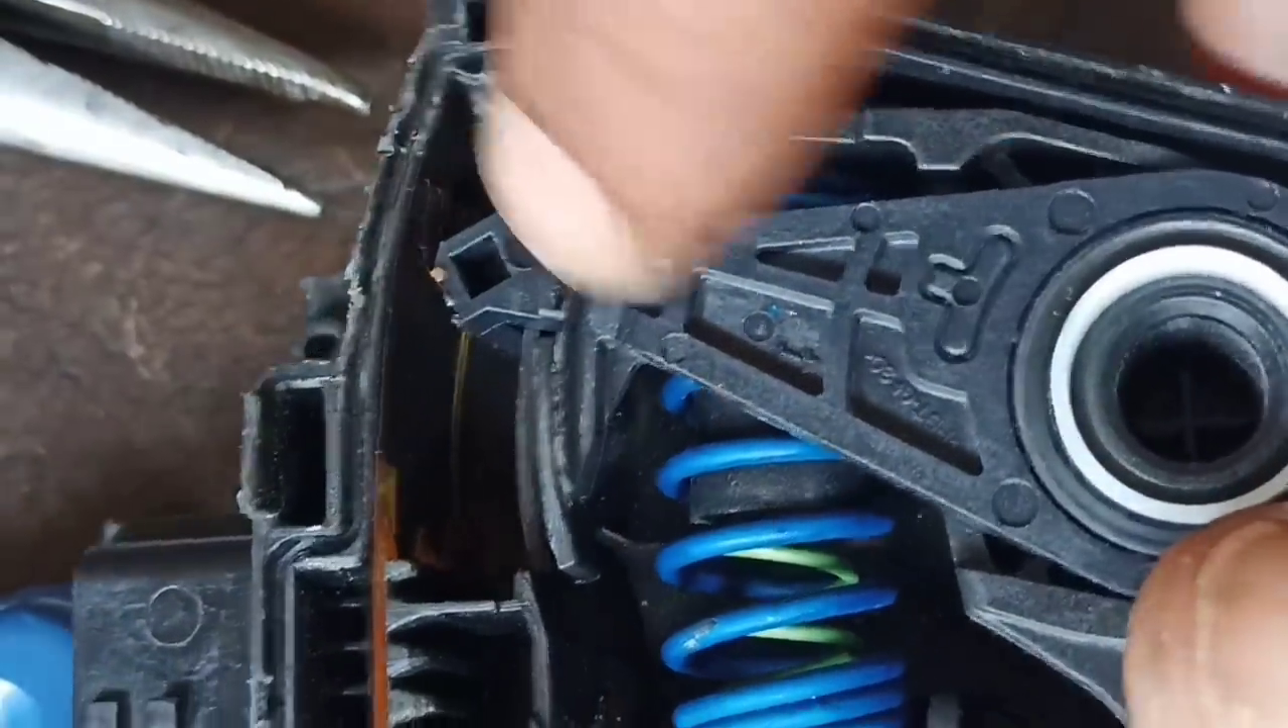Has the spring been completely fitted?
Yes.